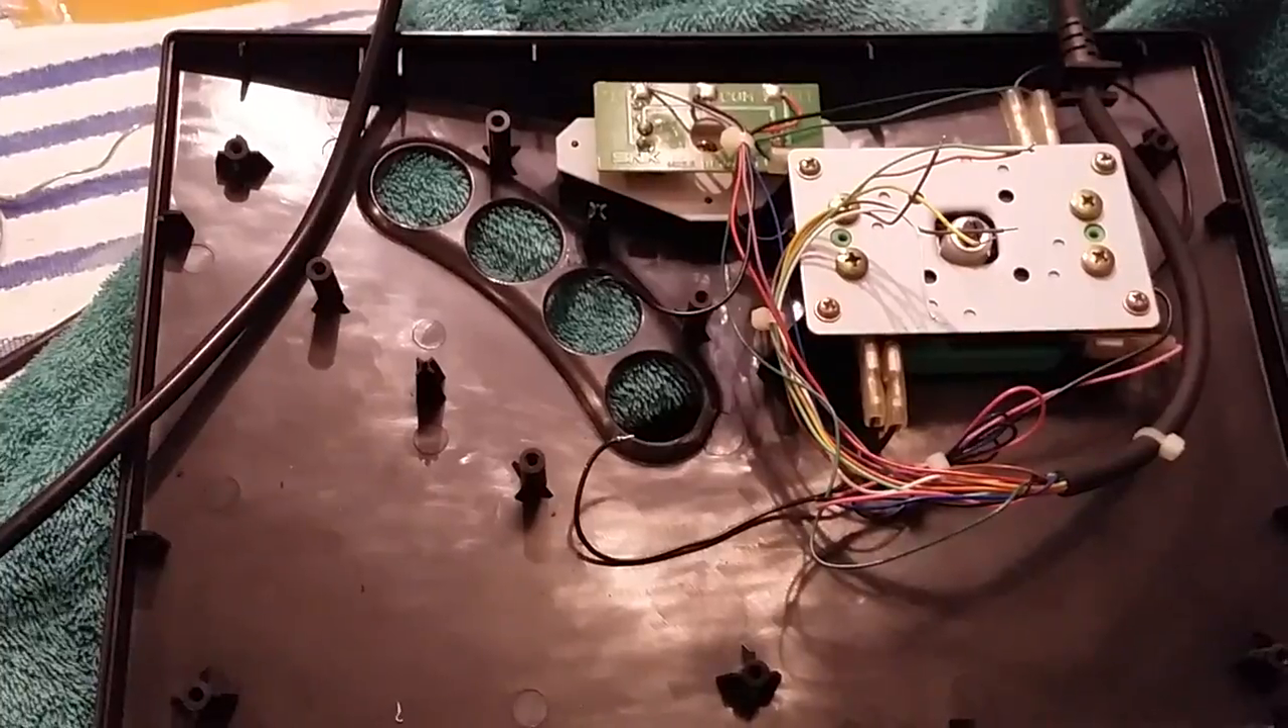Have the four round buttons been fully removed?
Yes.